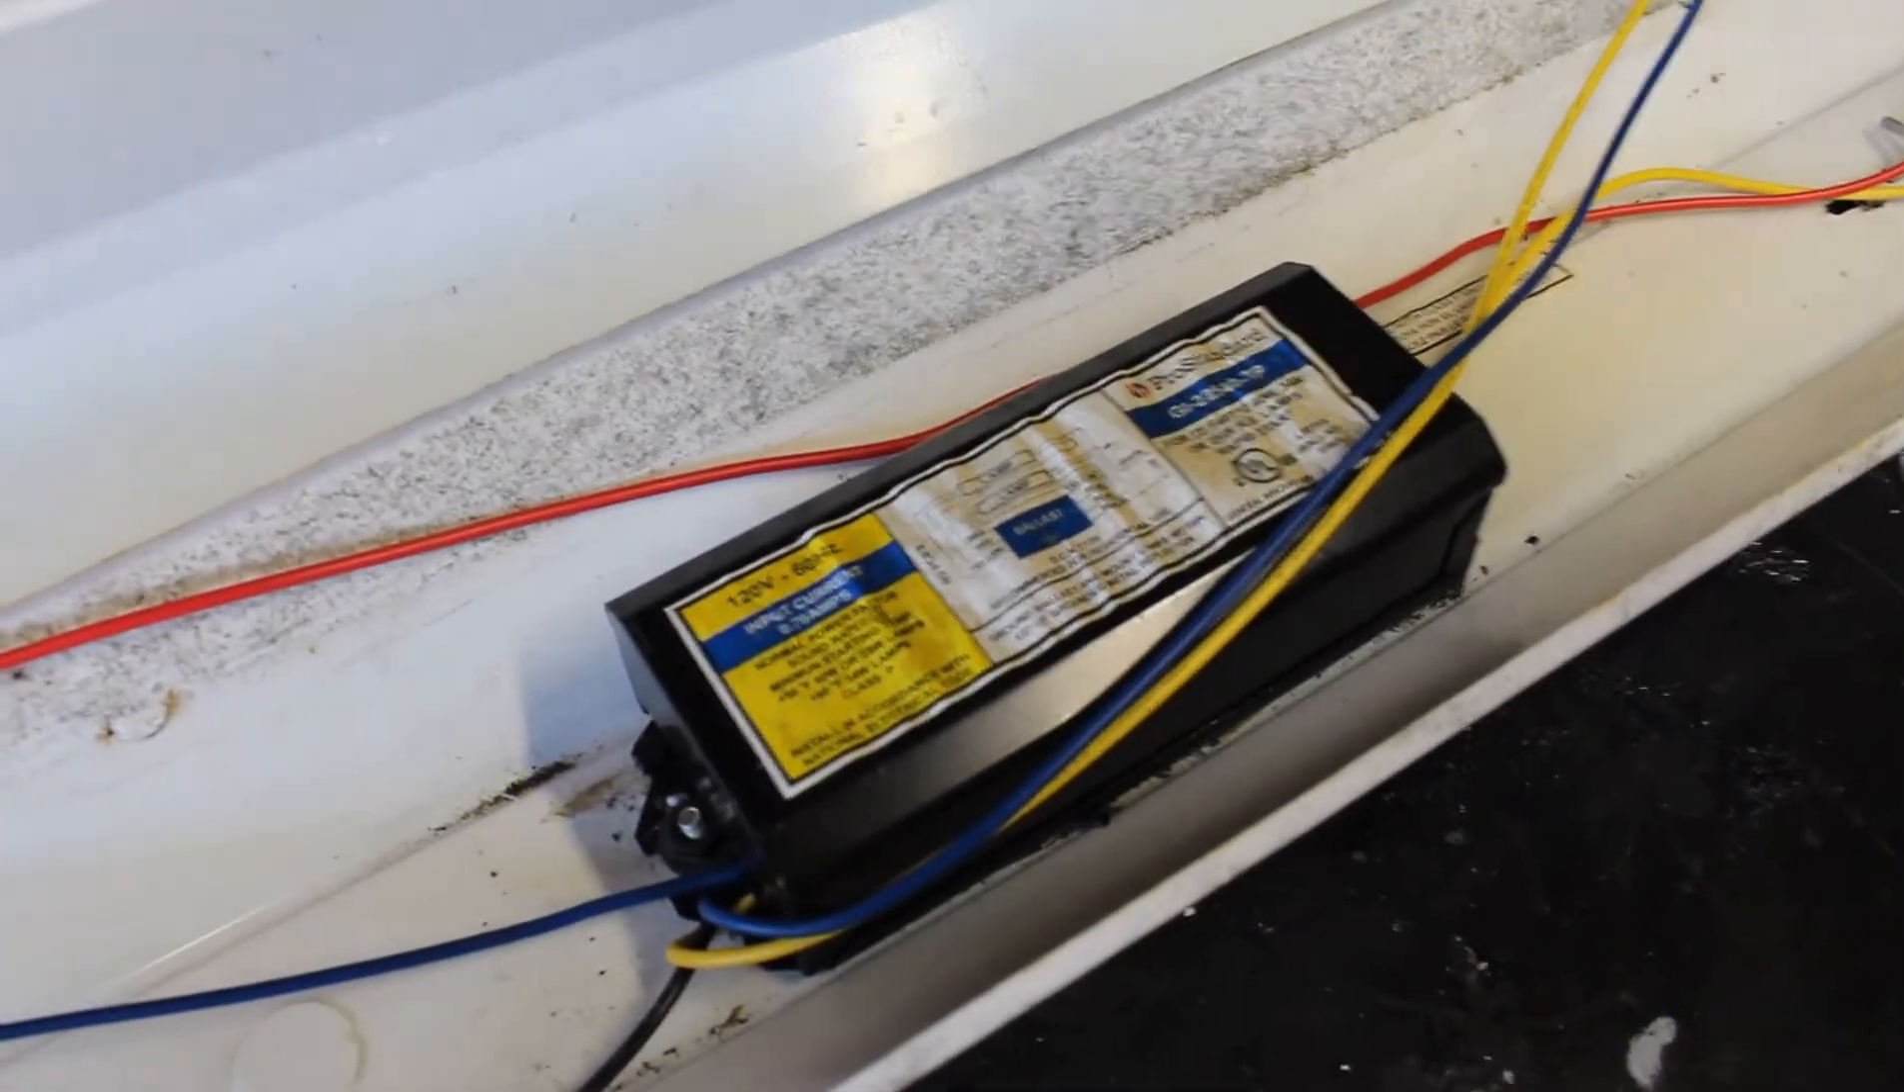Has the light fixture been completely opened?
Yes.